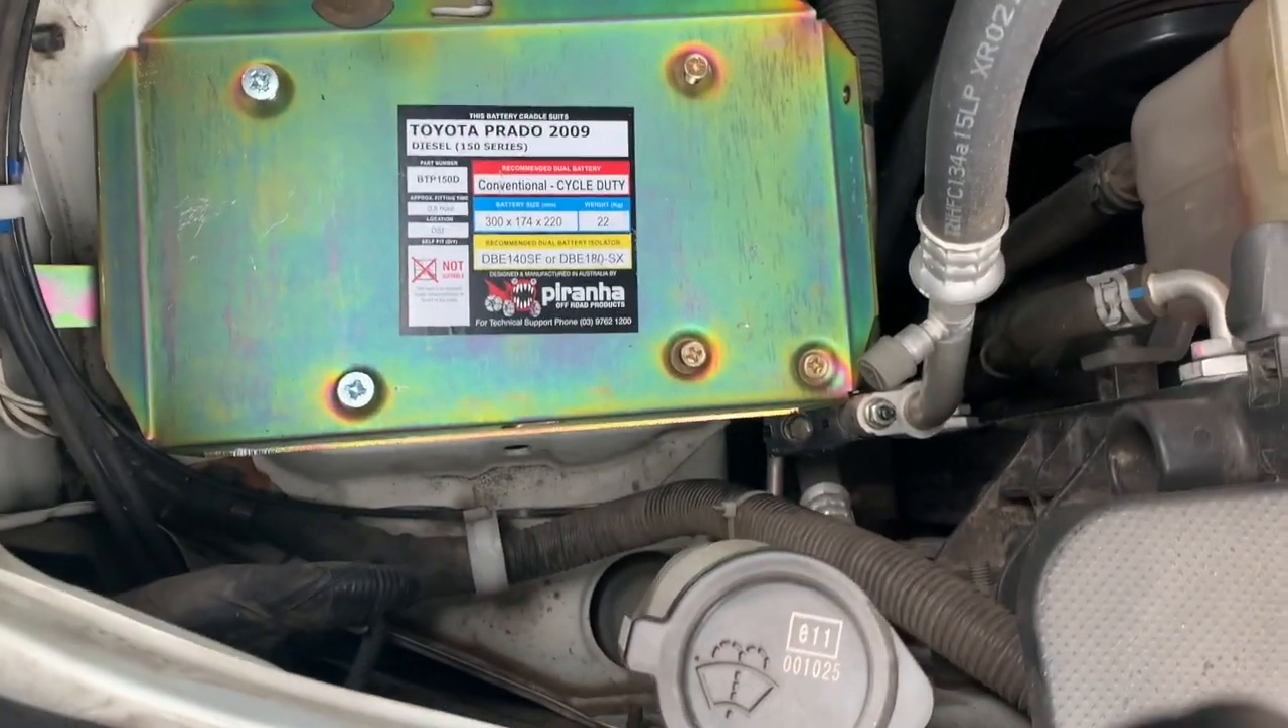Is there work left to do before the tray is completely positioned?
No.